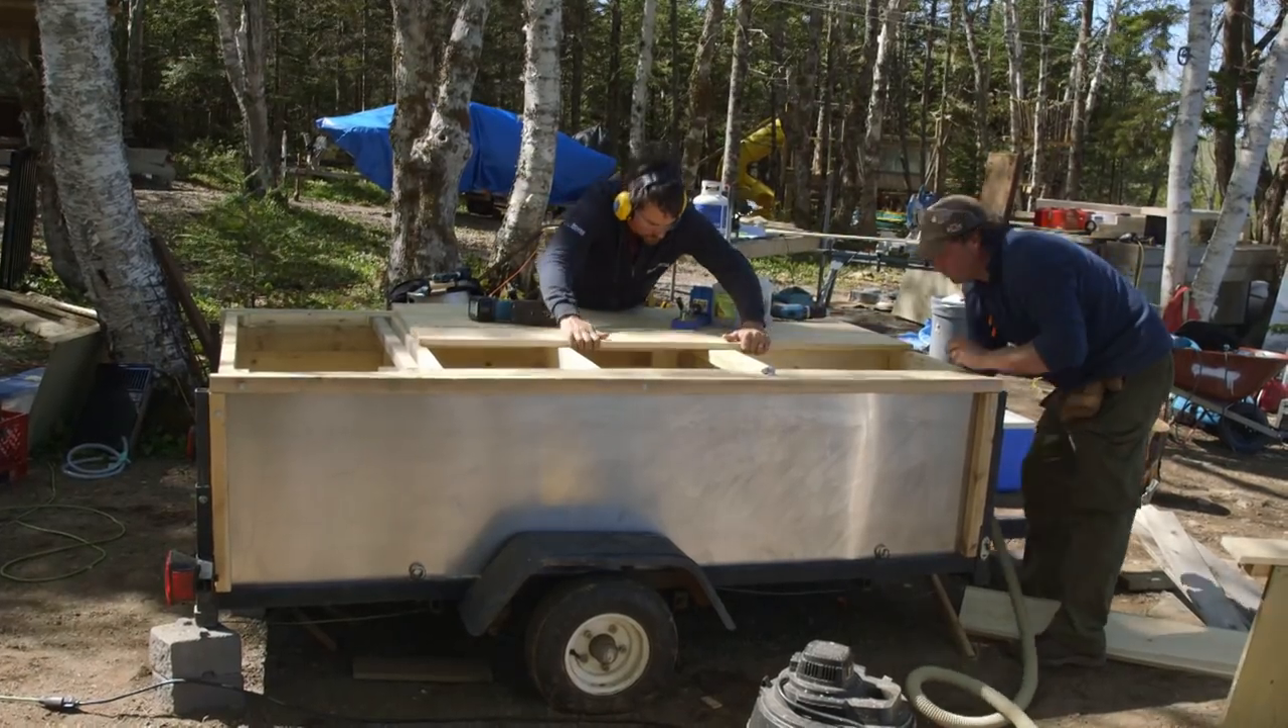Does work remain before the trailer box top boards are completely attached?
Yes.